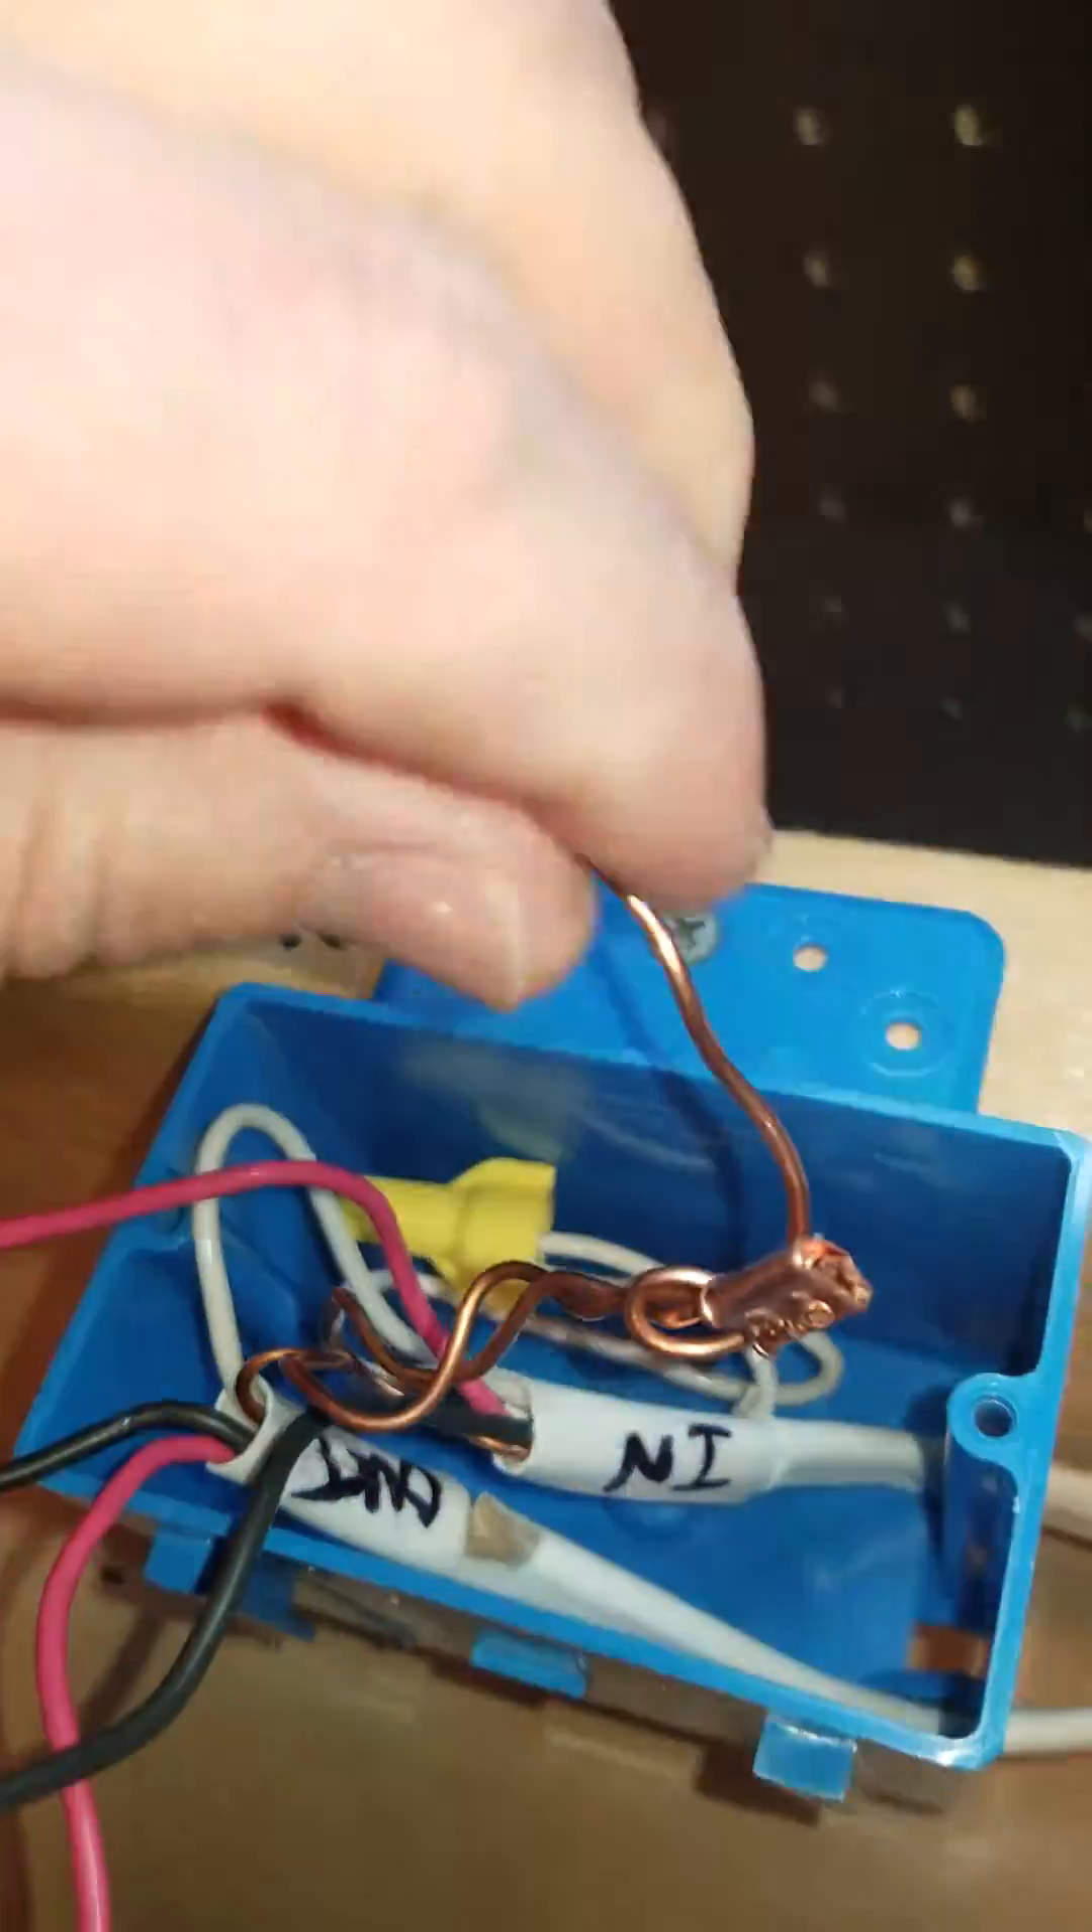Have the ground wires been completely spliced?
Yes.